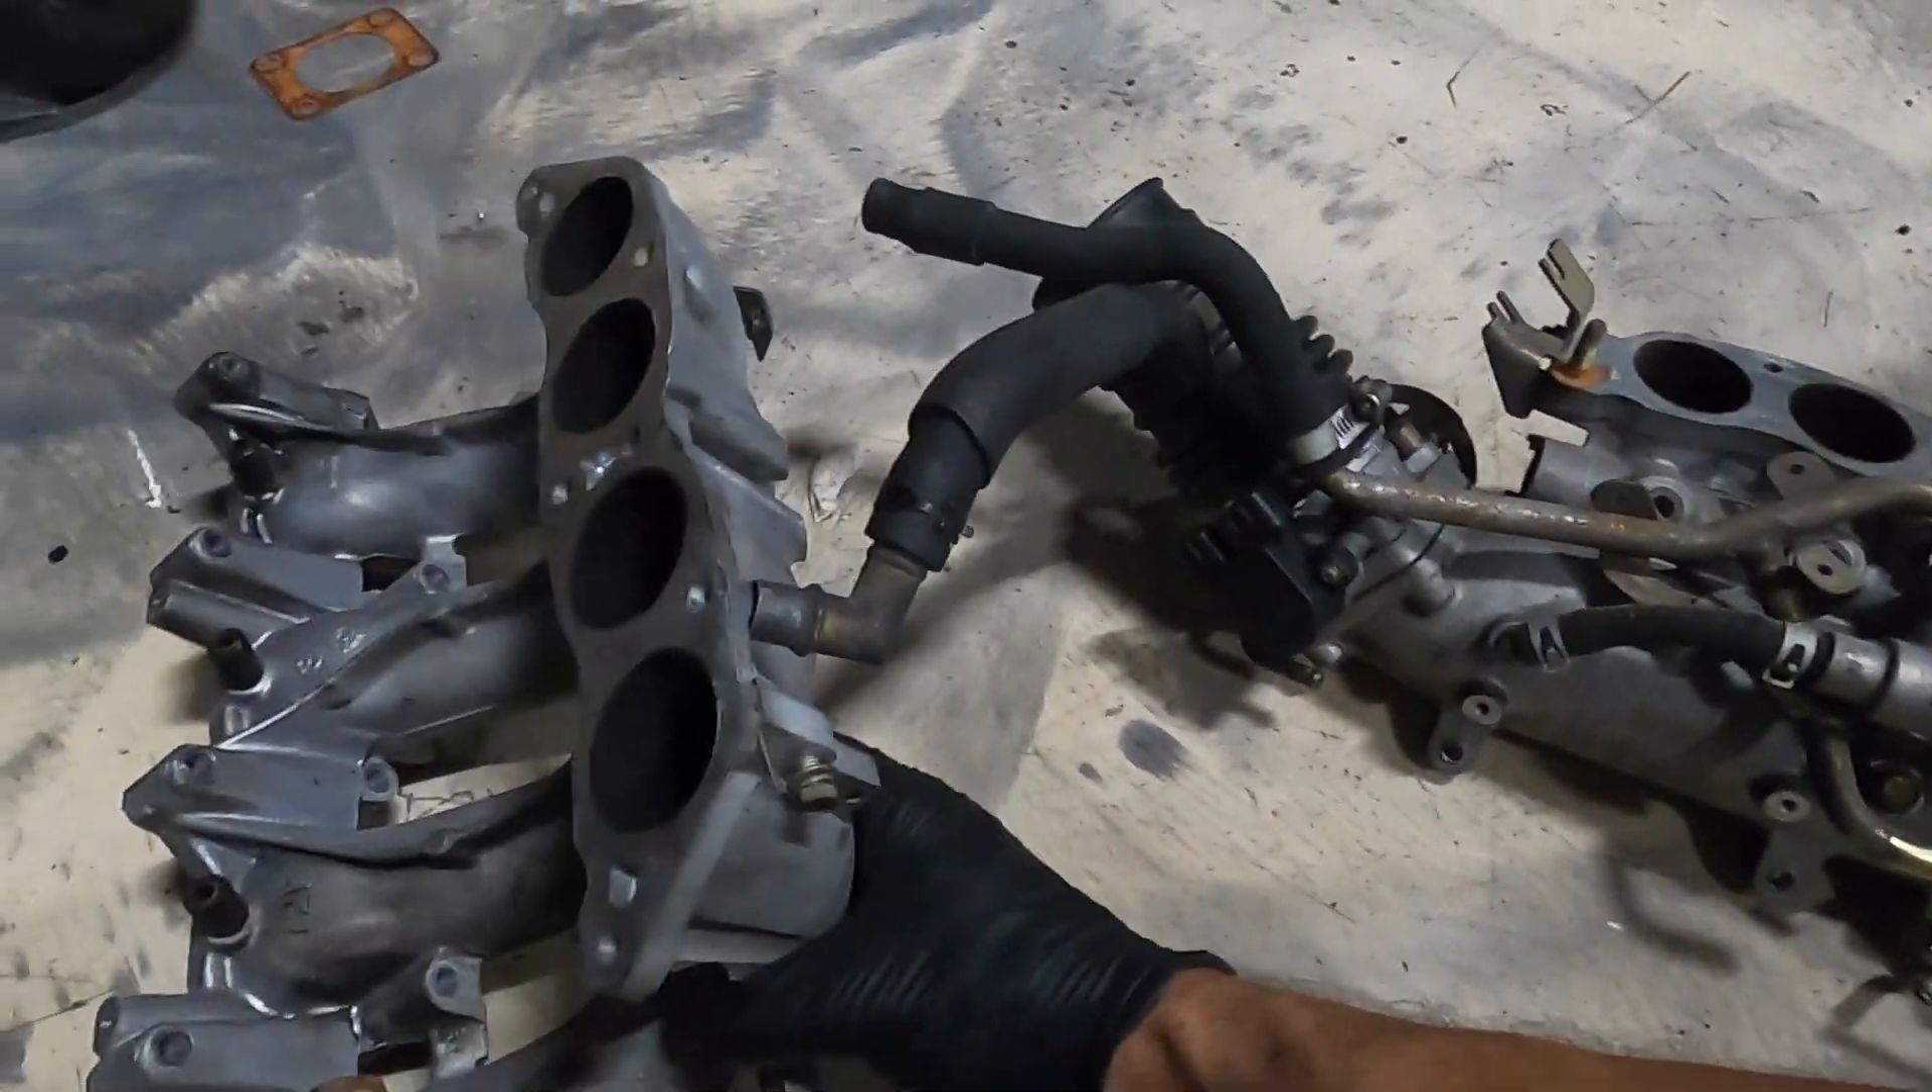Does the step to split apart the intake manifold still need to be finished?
No.